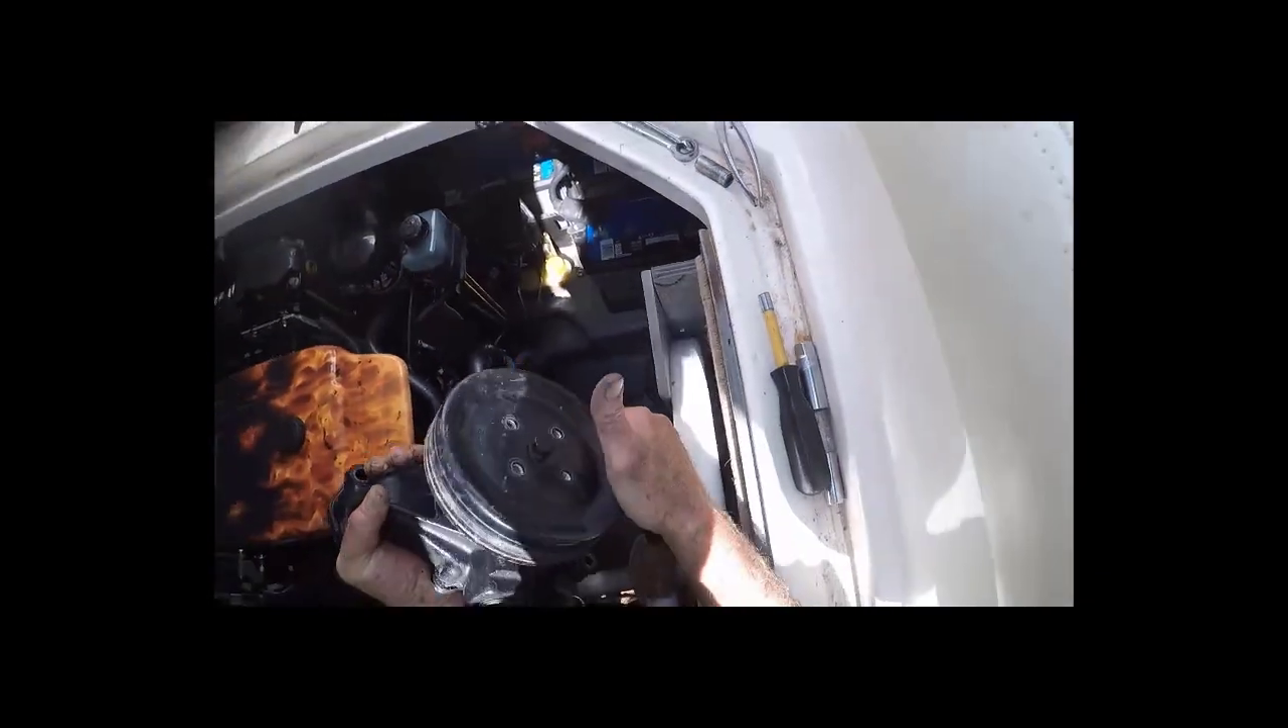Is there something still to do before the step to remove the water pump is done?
No.